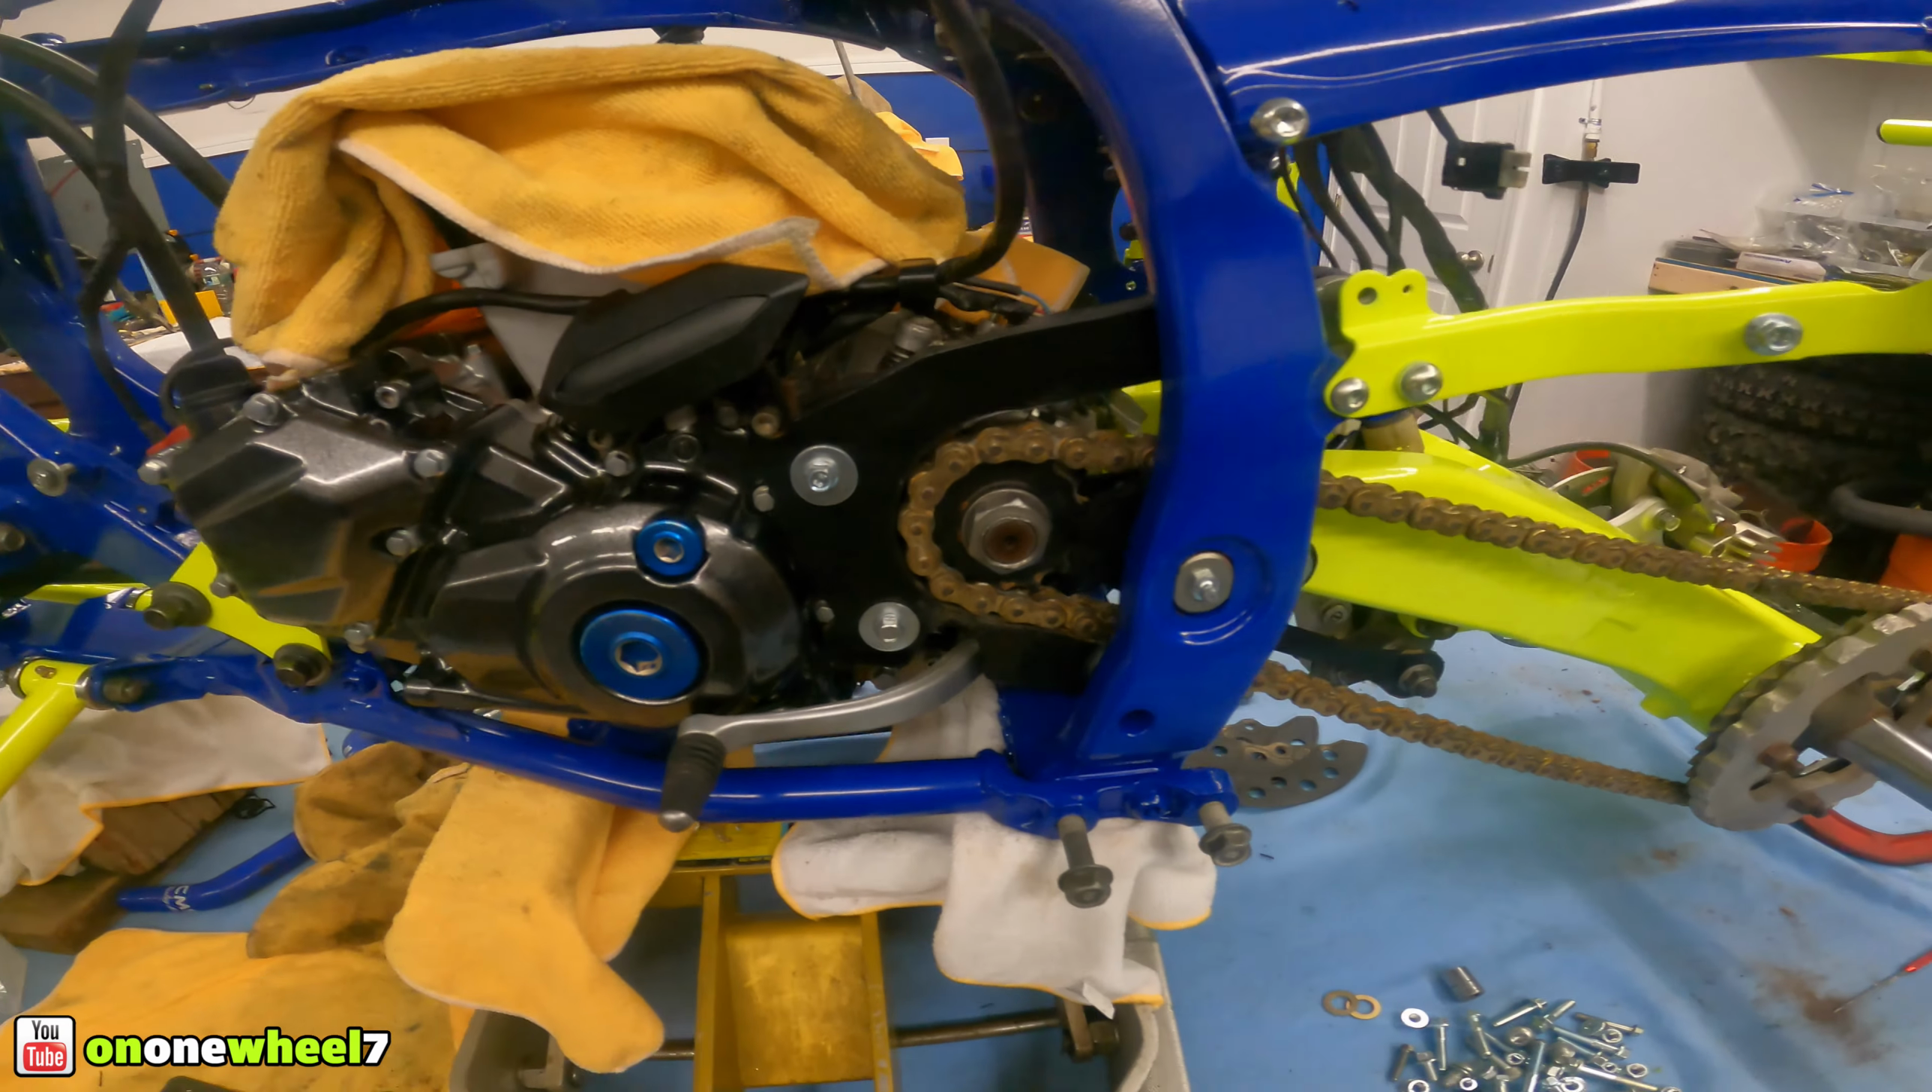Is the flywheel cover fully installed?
Yes.